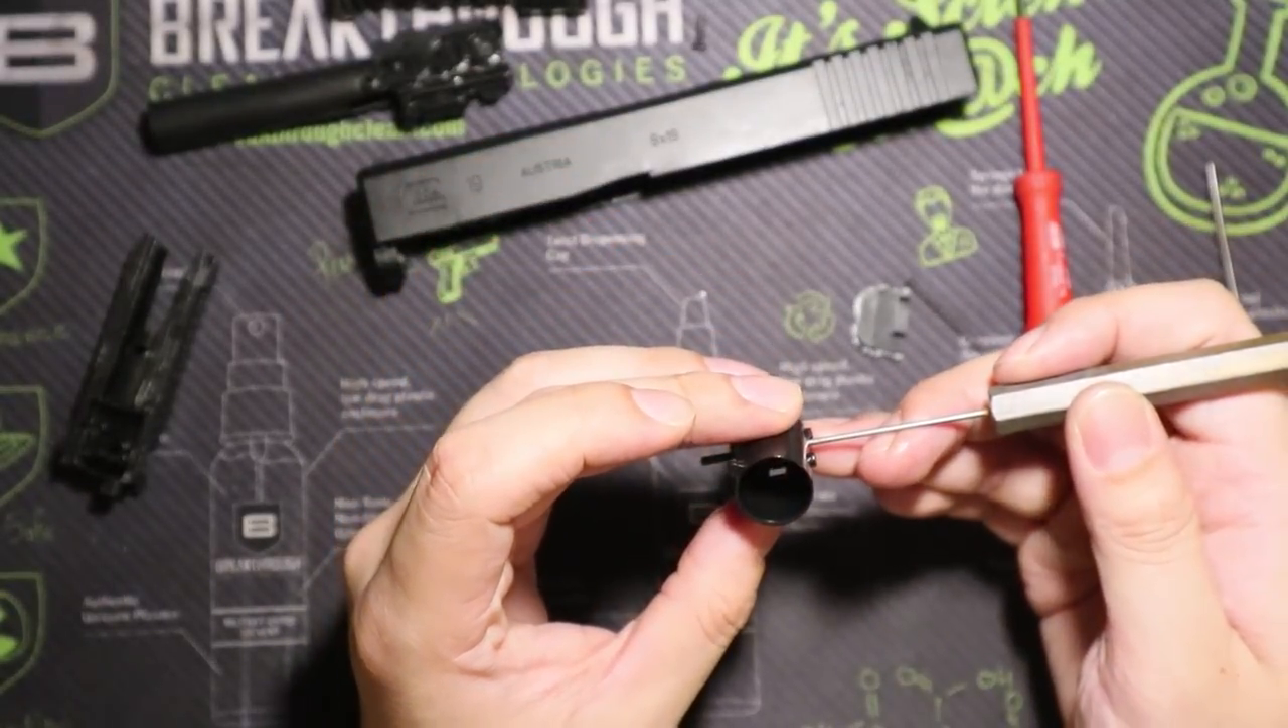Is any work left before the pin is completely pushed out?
Yes.